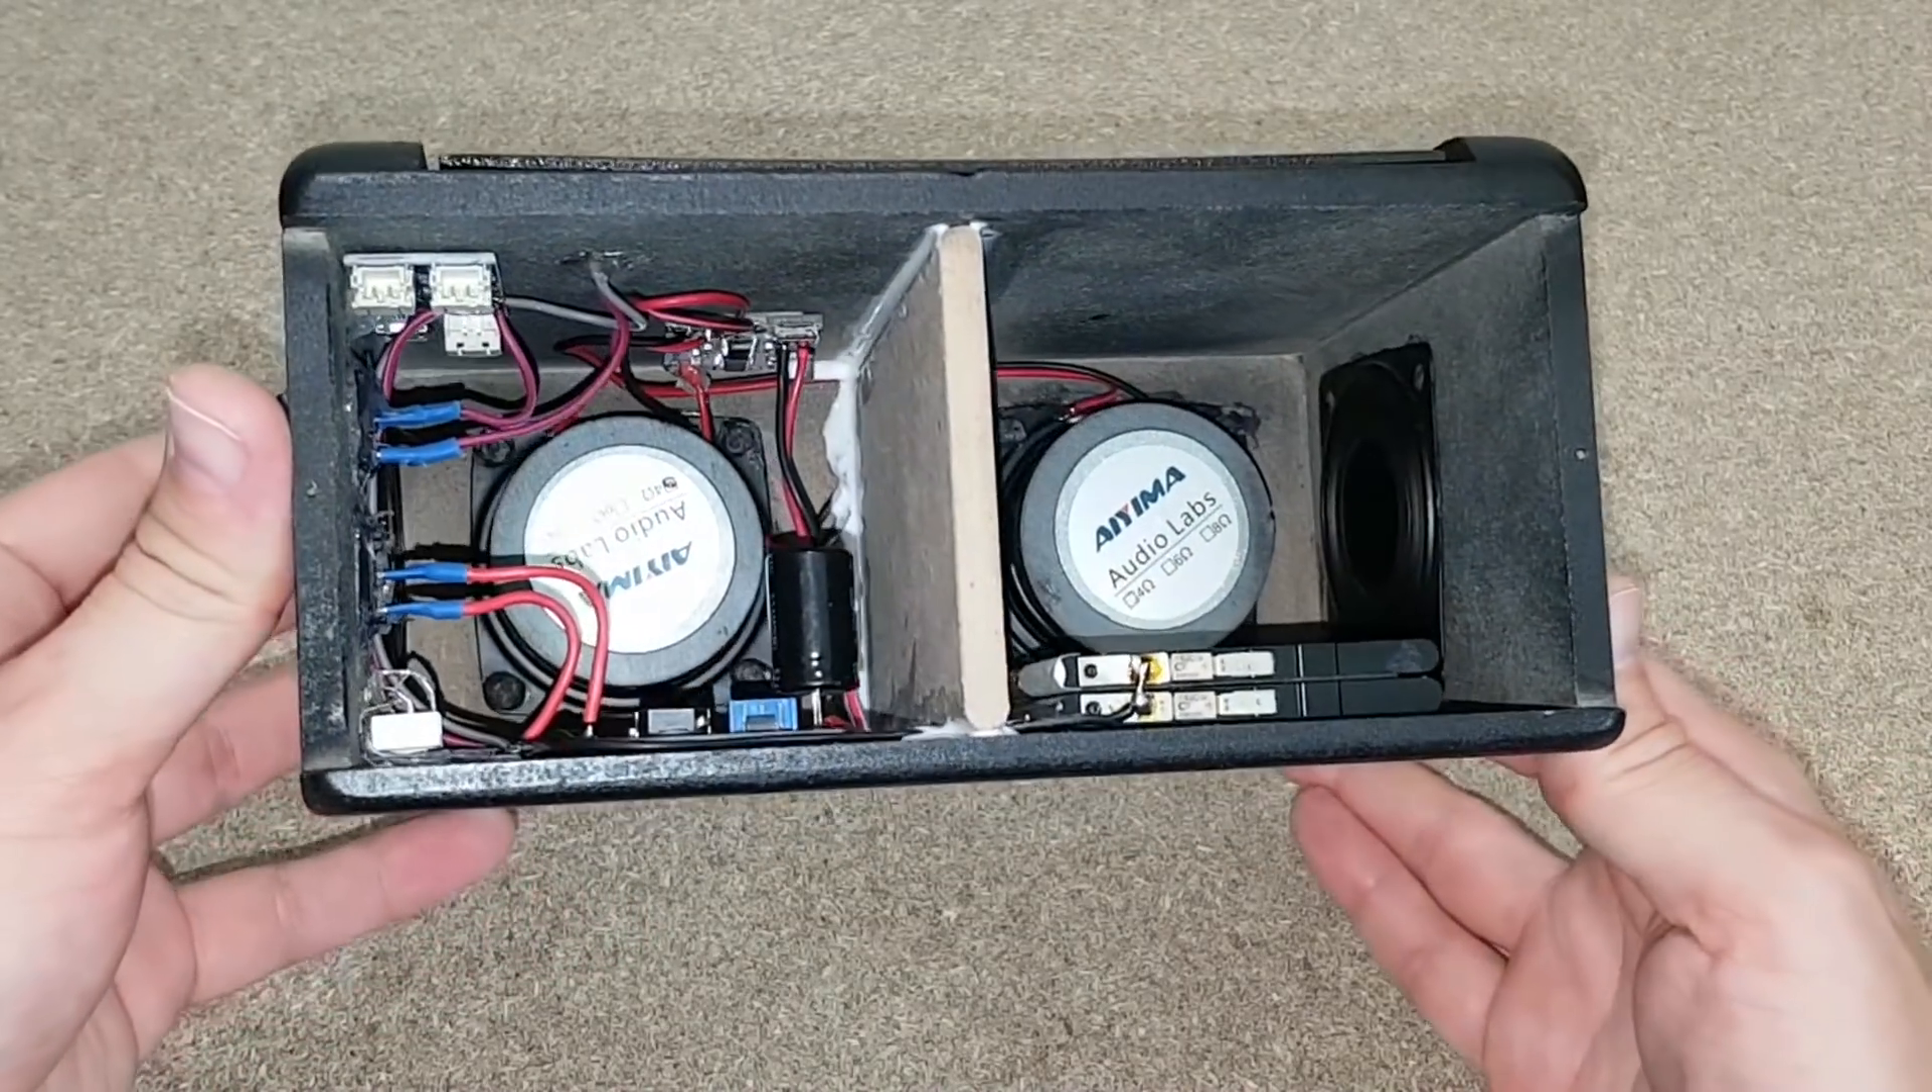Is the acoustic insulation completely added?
No.